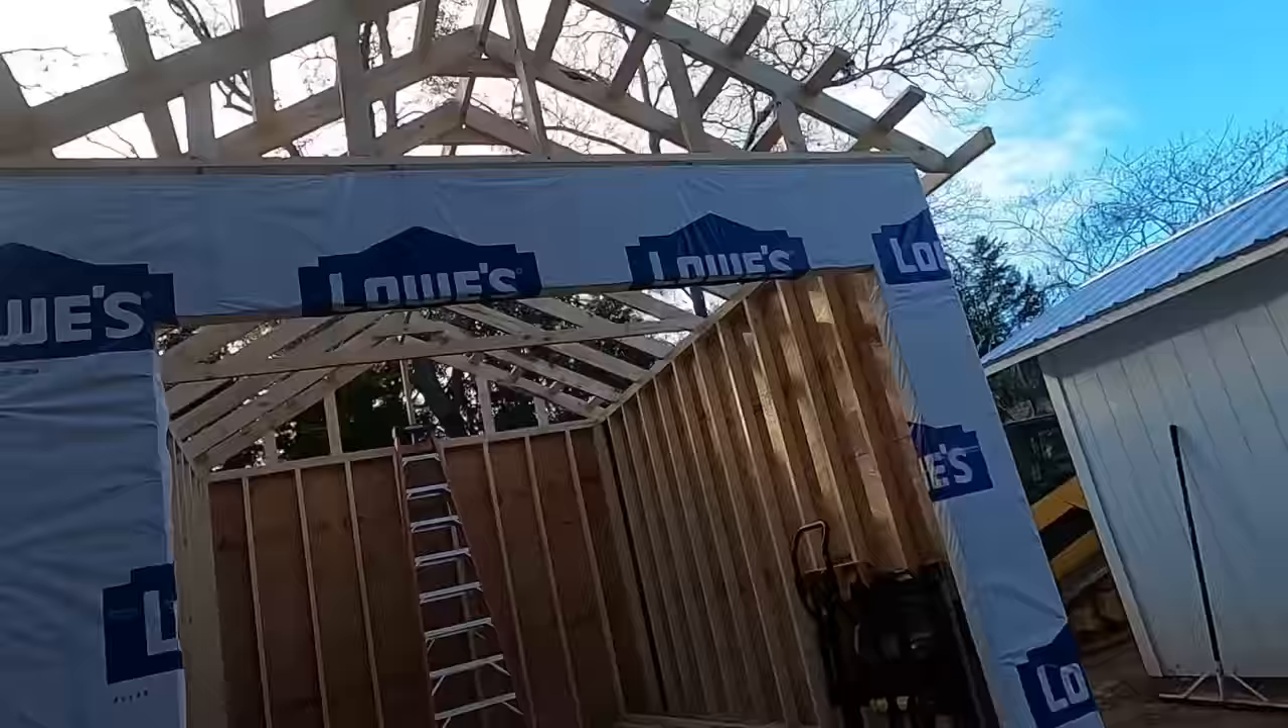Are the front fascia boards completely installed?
No.